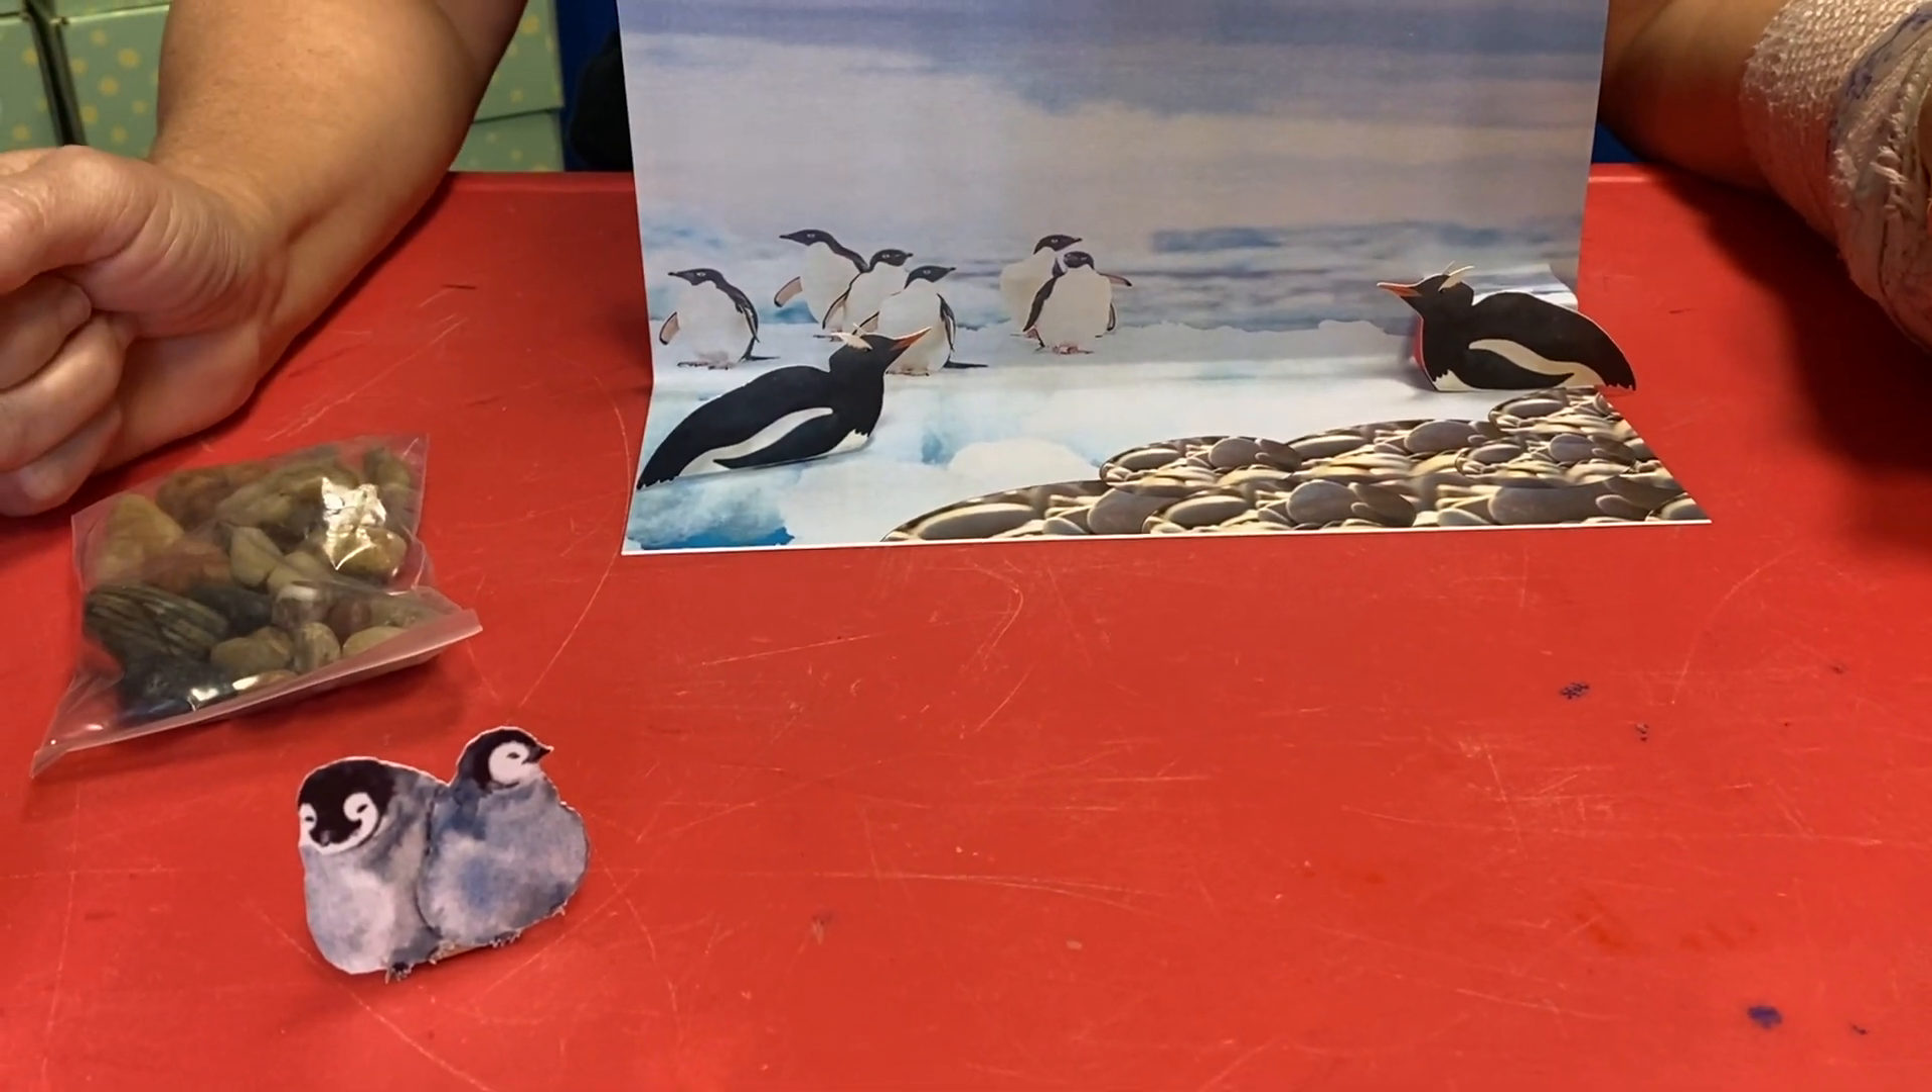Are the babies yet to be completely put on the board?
Yes.